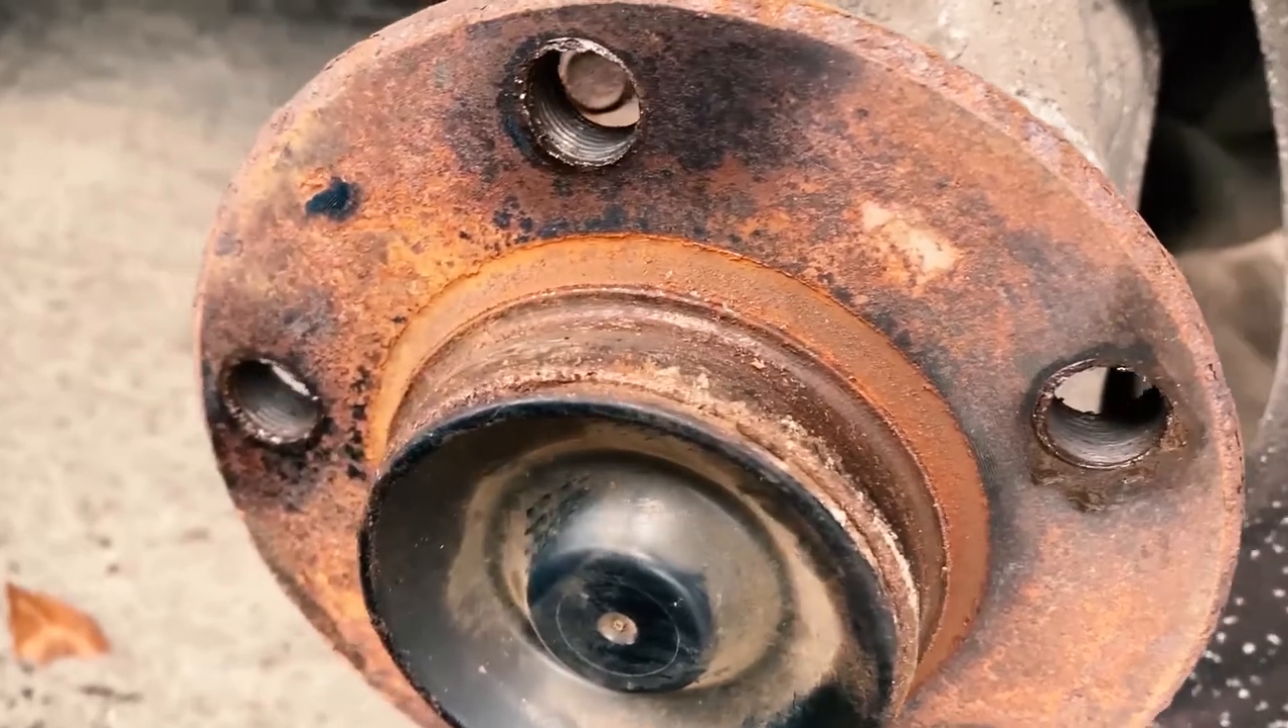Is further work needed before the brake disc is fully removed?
No.